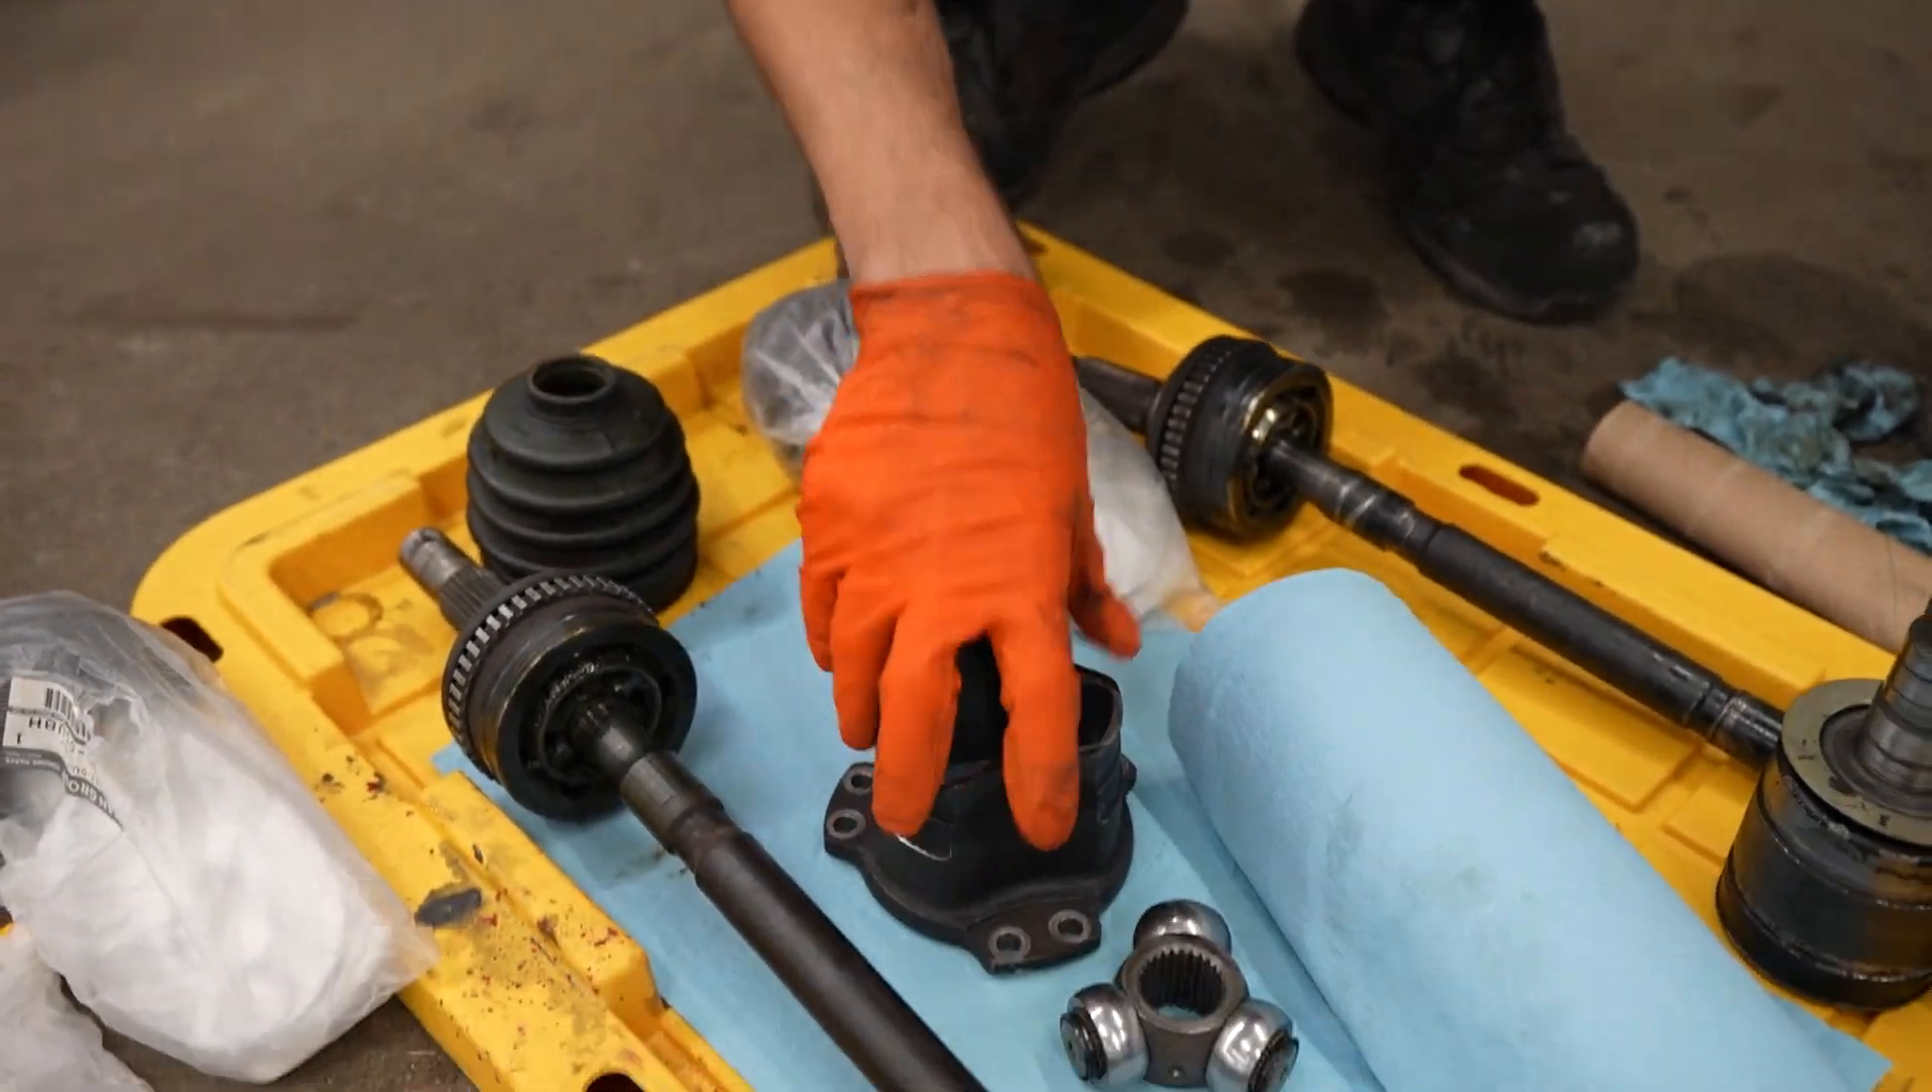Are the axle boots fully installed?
No.